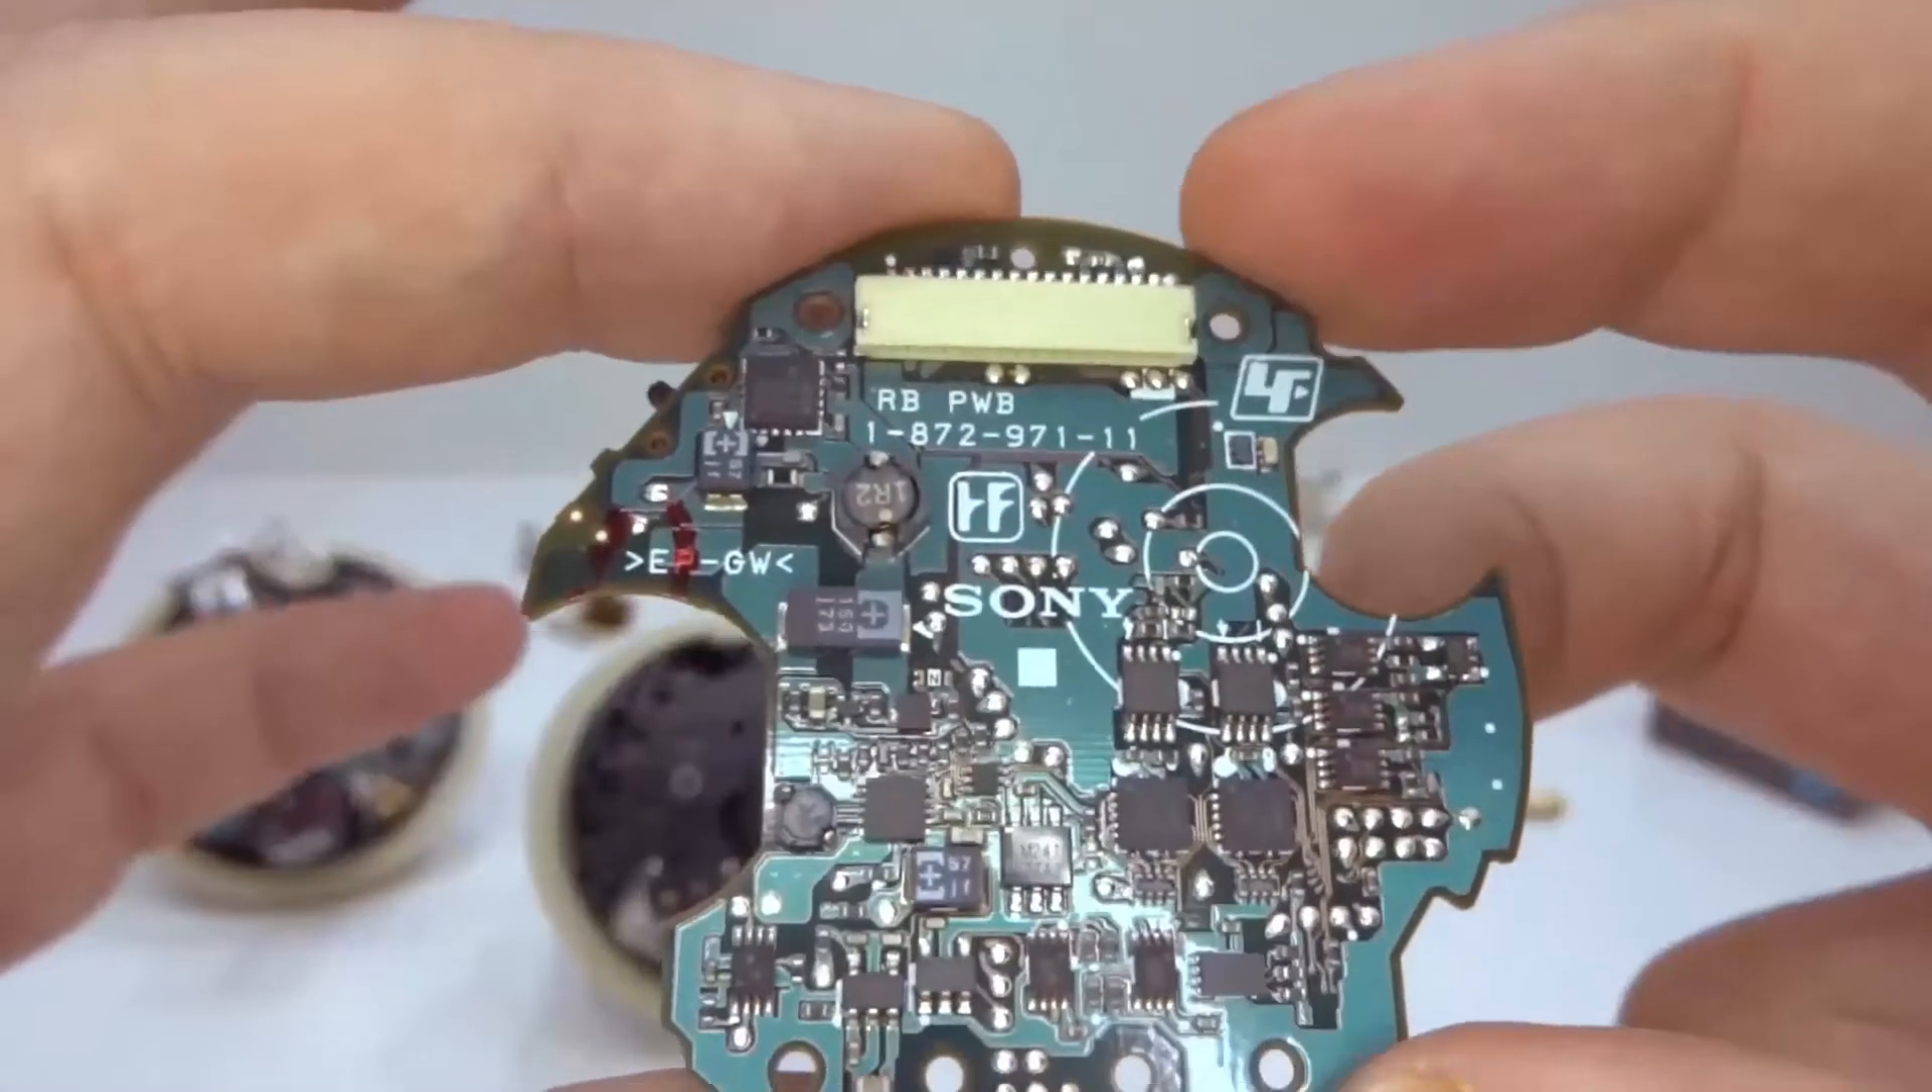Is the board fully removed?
Yes.